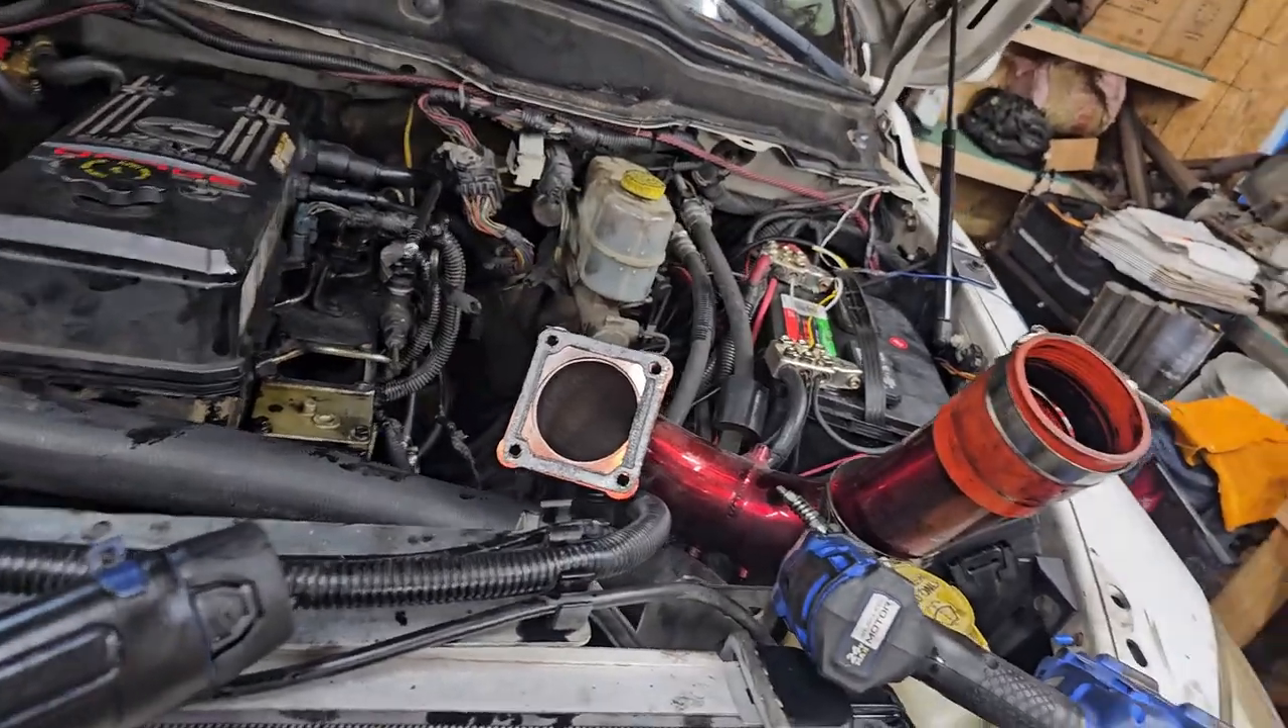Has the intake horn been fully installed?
No.